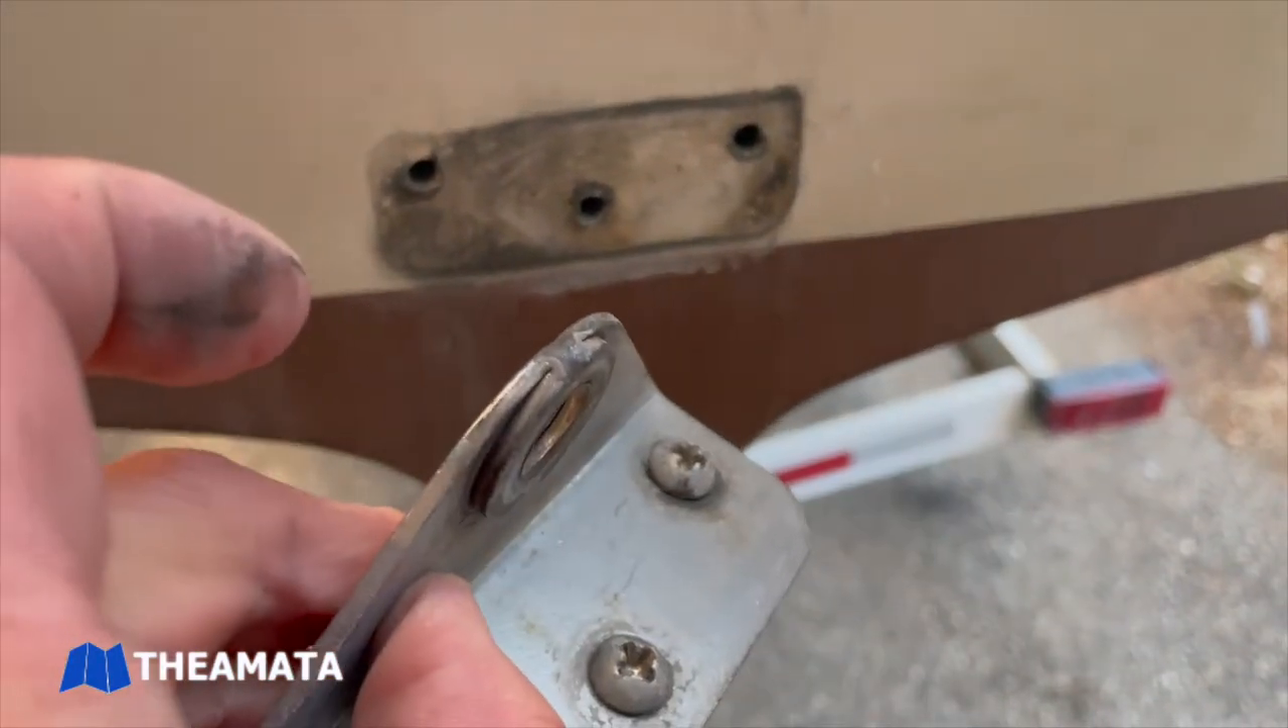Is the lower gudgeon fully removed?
Yes.